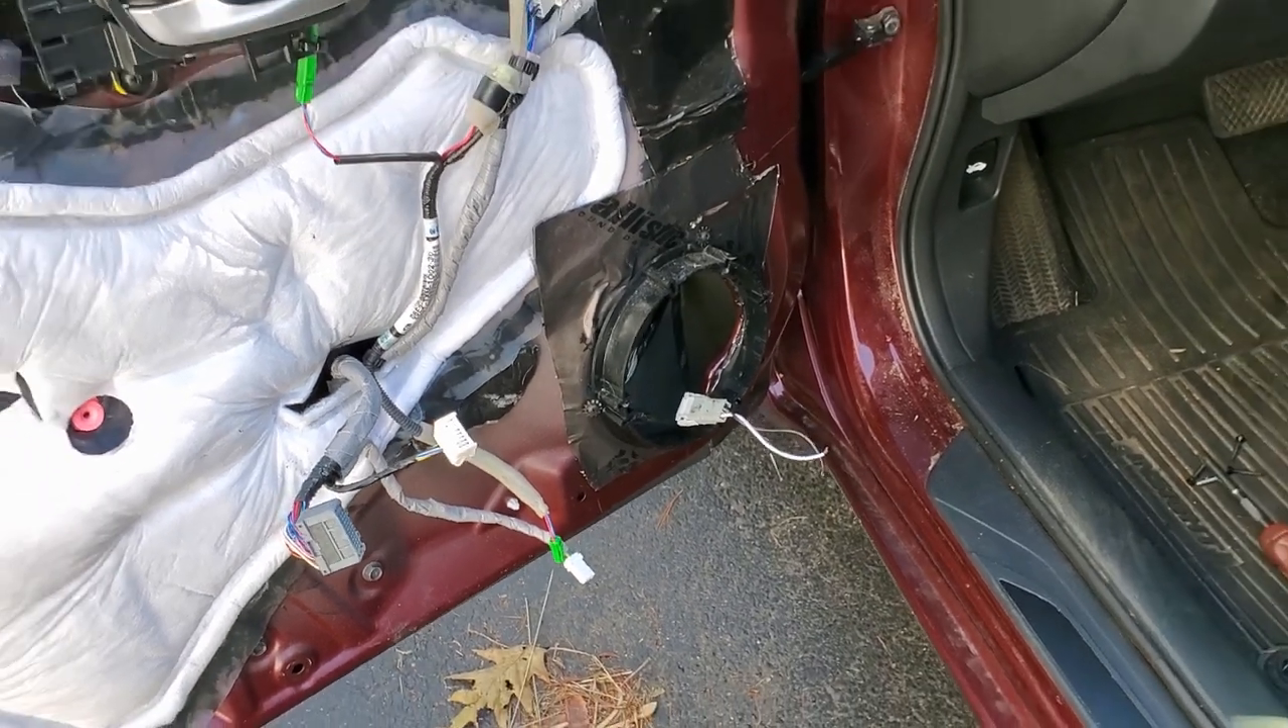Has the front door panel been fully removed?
Yes.